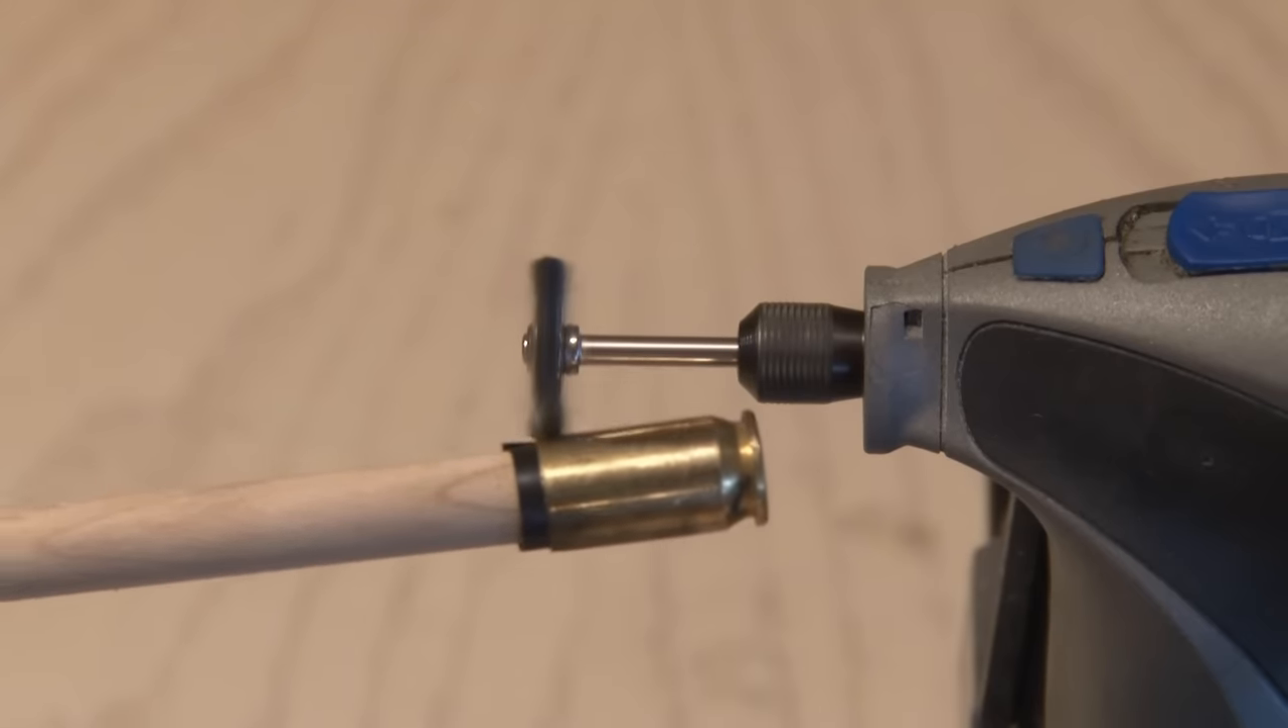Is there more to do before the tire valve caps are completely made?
Yes.